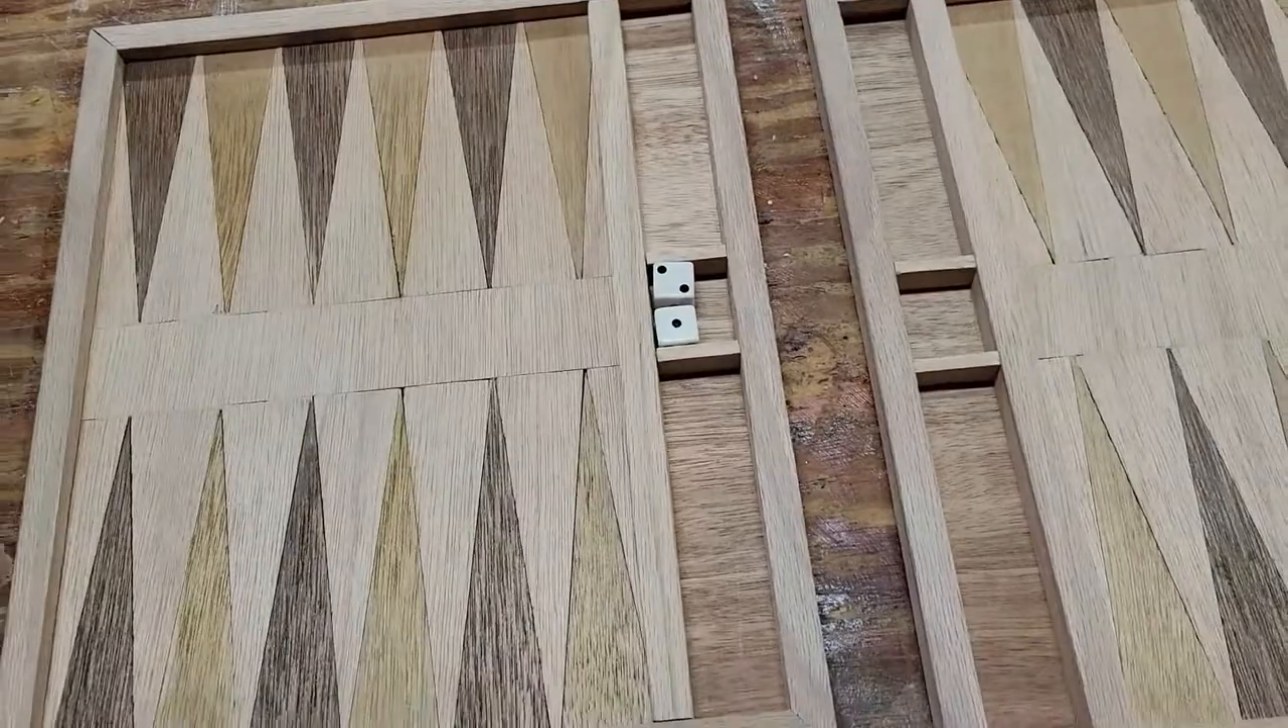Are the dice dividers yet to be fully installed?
No.